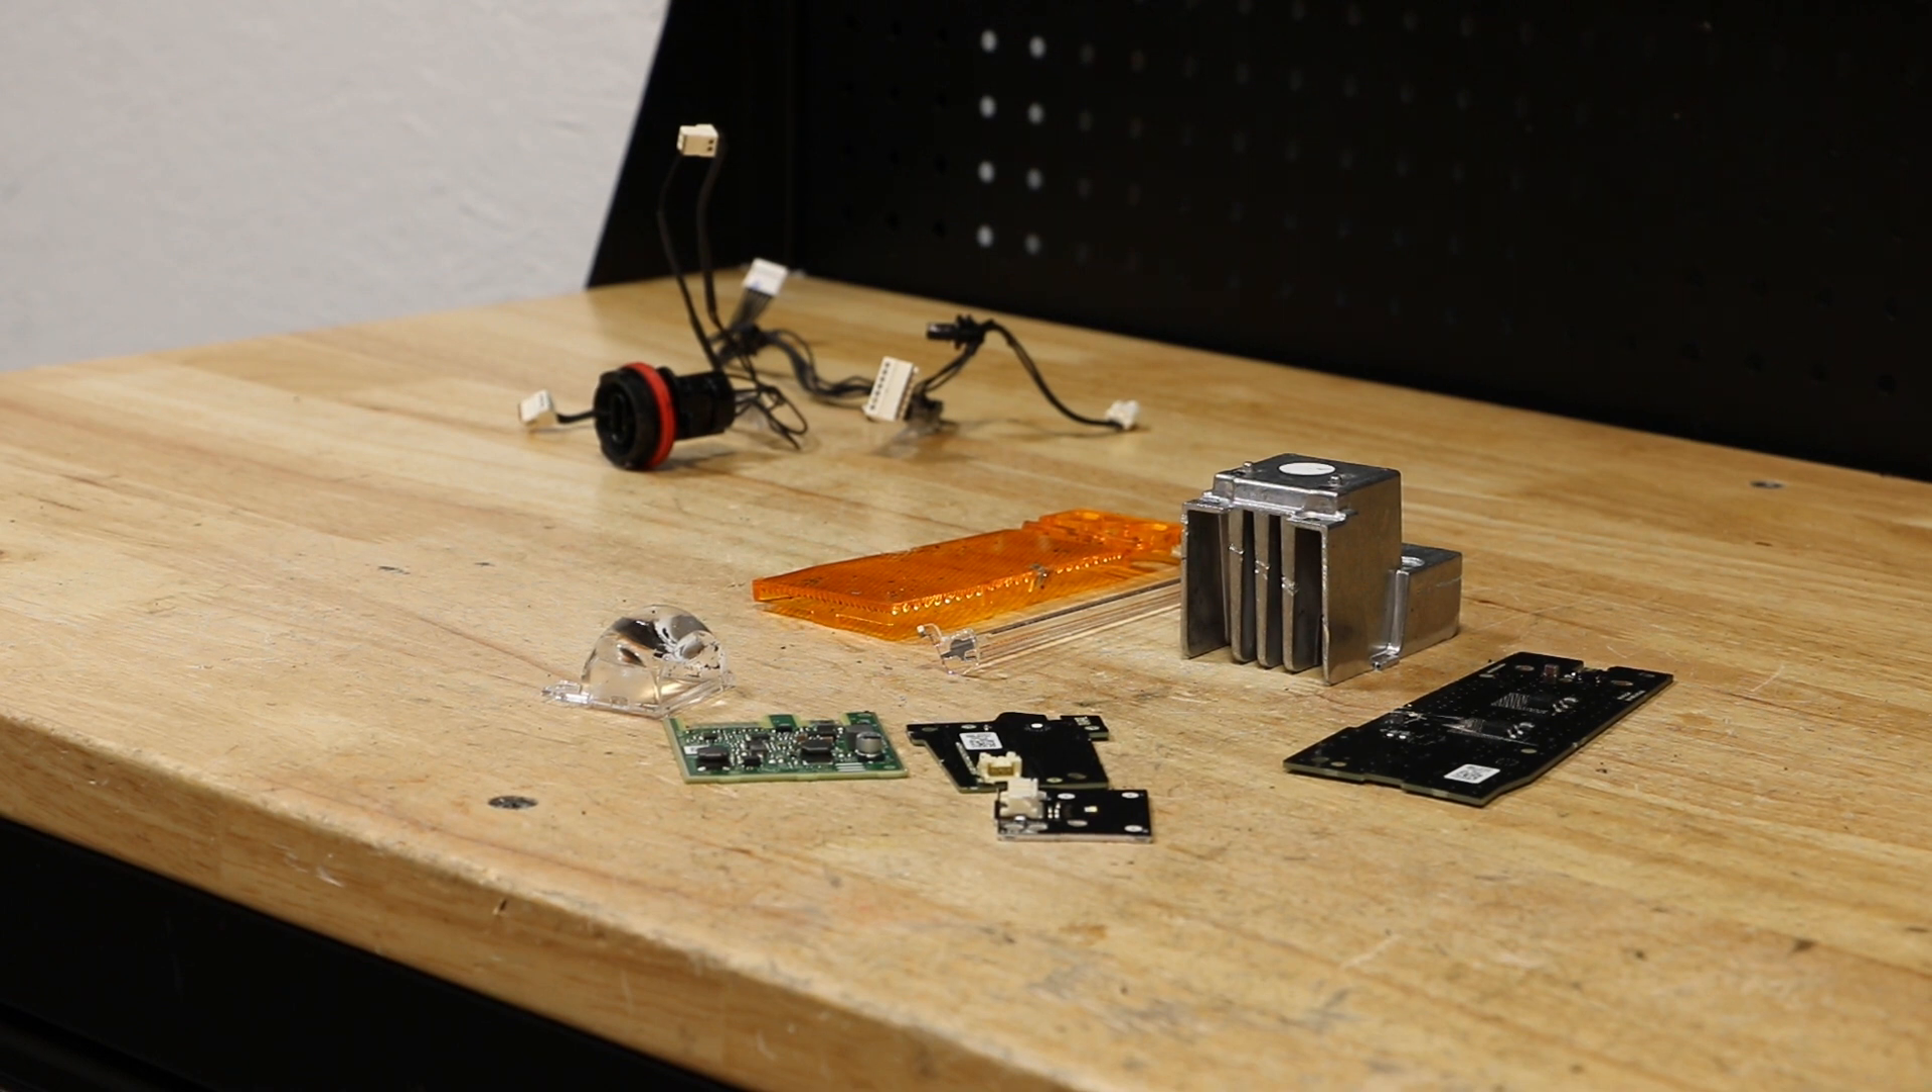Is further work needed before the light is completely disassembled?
No.